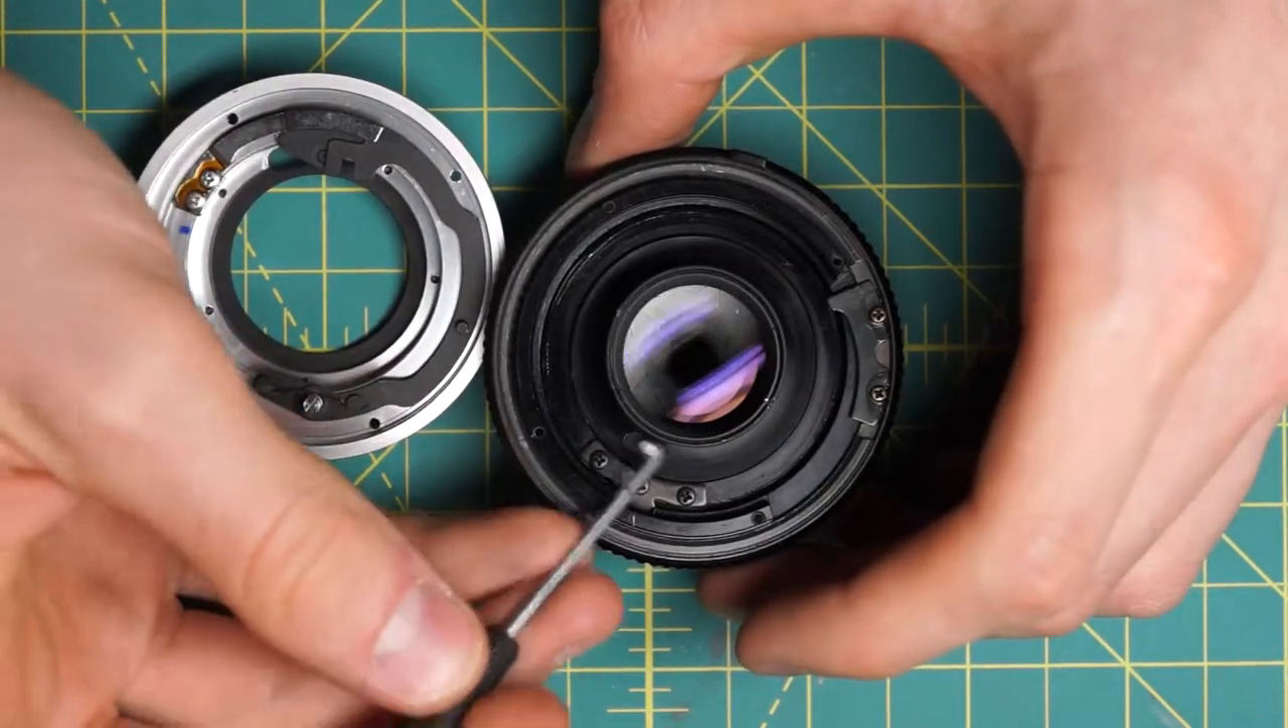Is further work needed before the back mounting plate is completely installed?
Yes.